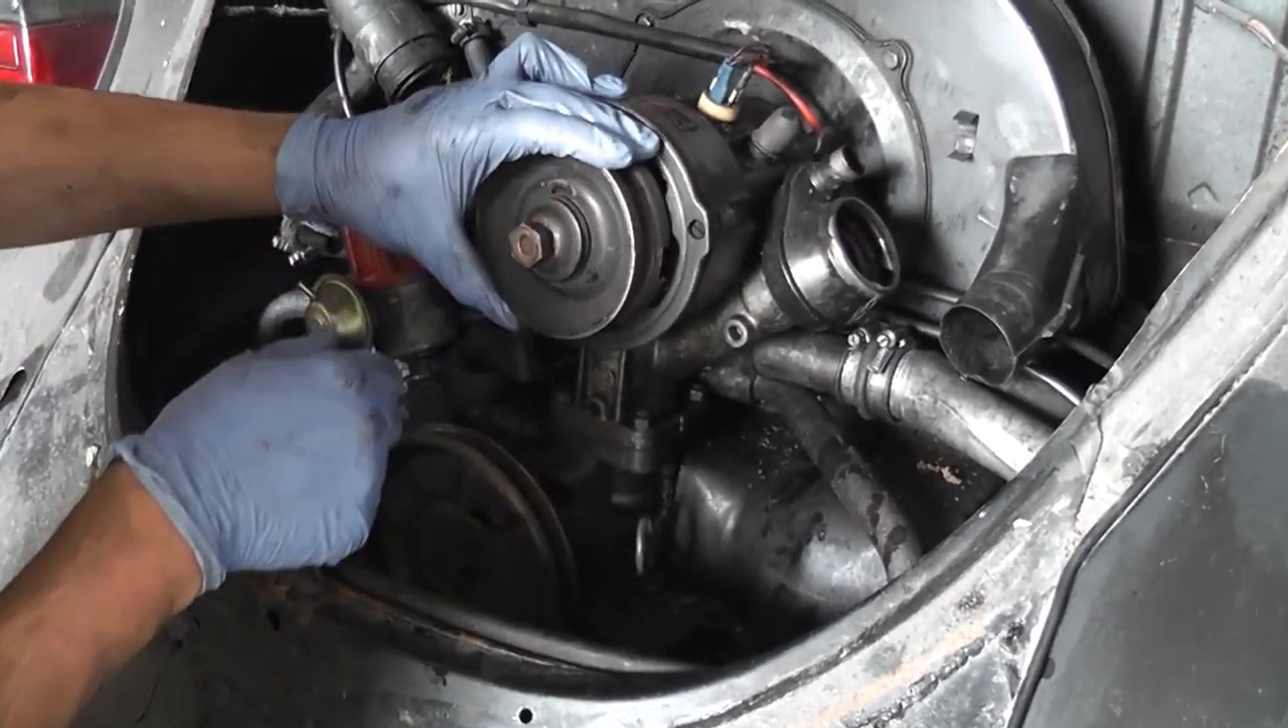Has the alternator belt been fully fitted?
No.